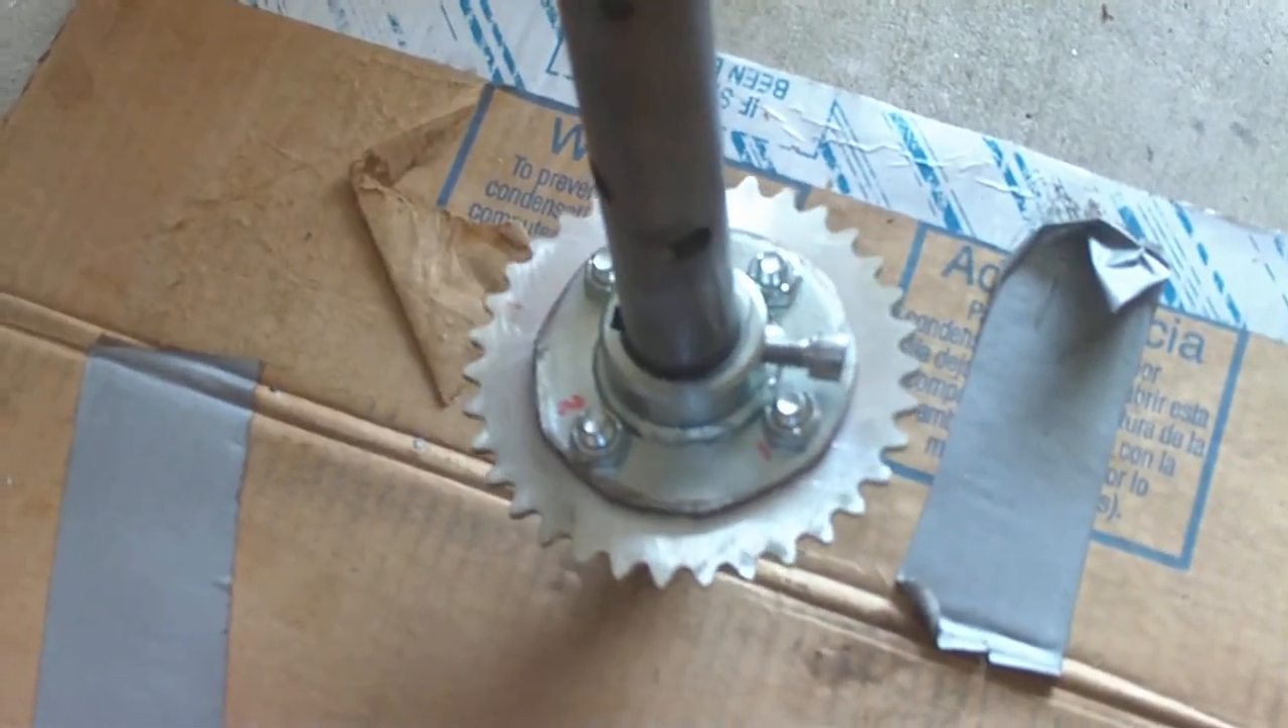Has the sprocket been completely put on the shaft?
Yes.